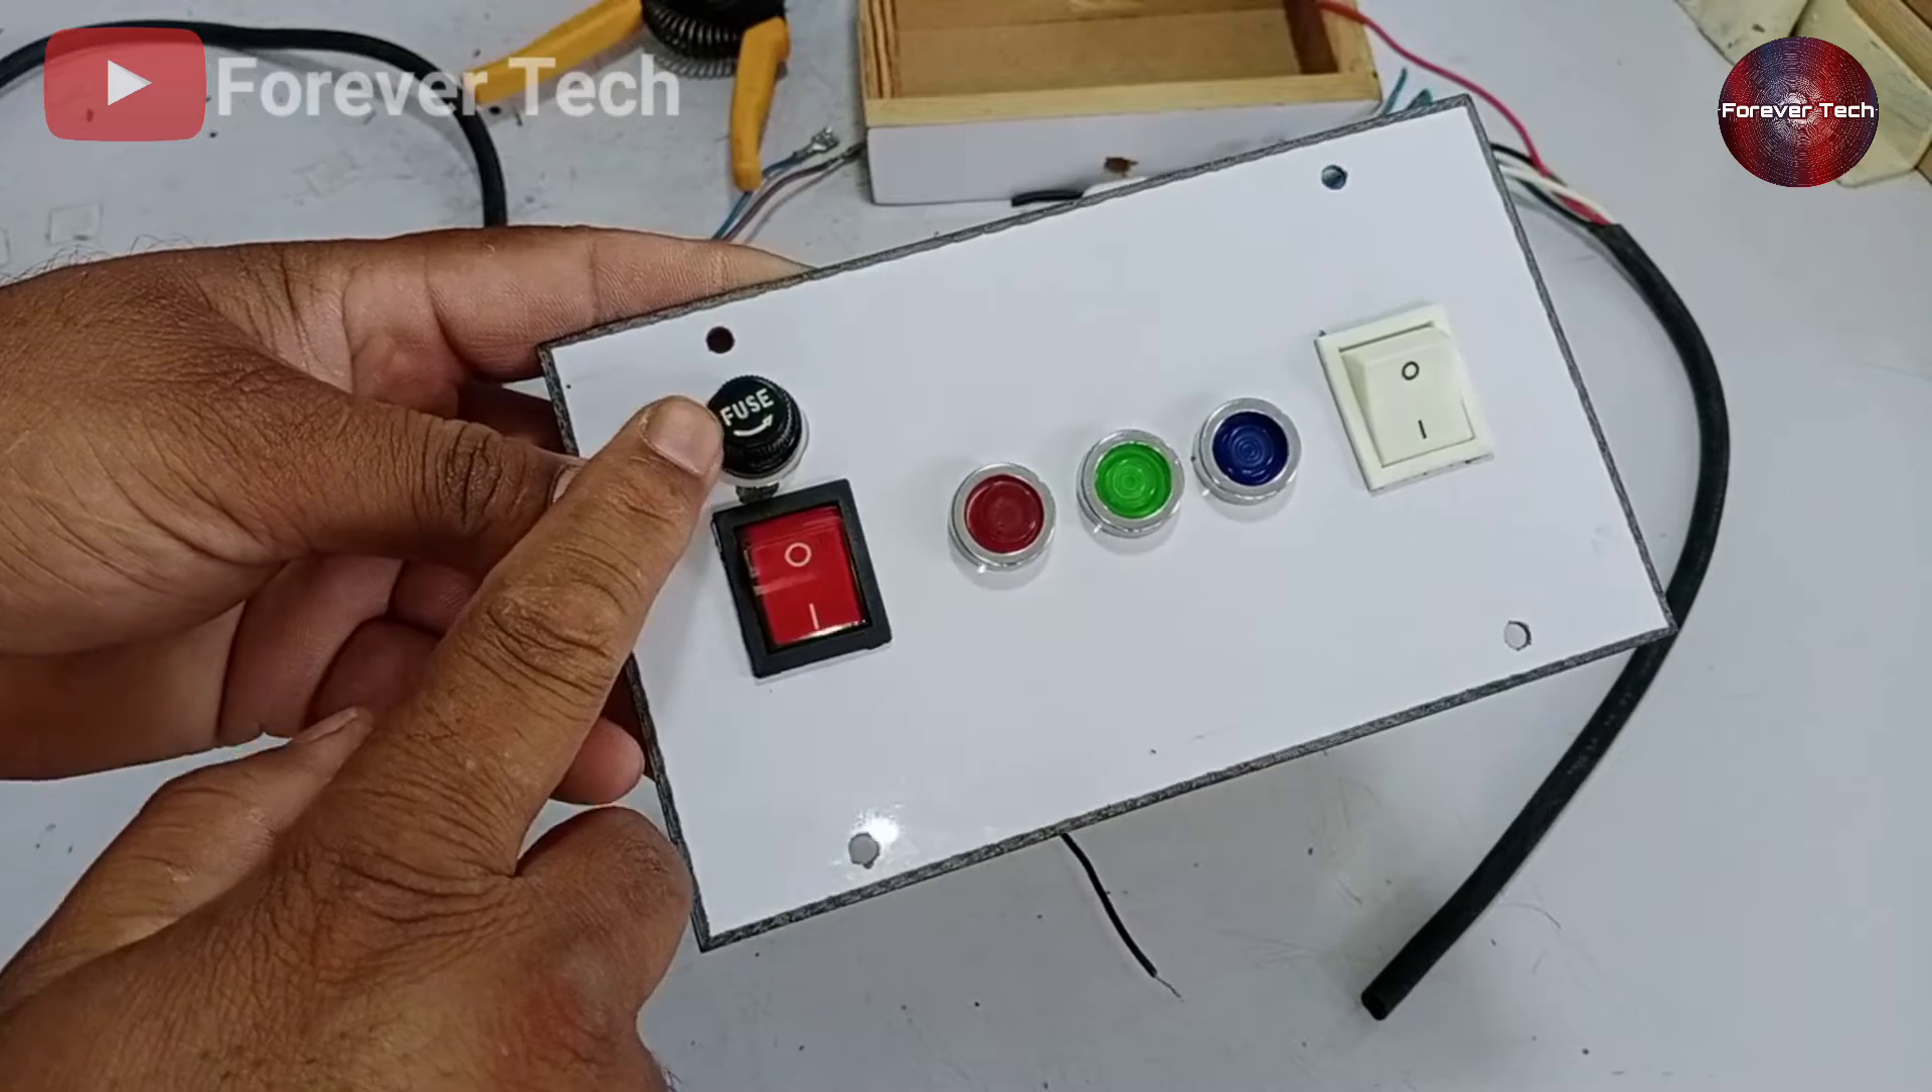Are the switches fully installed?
Yes.